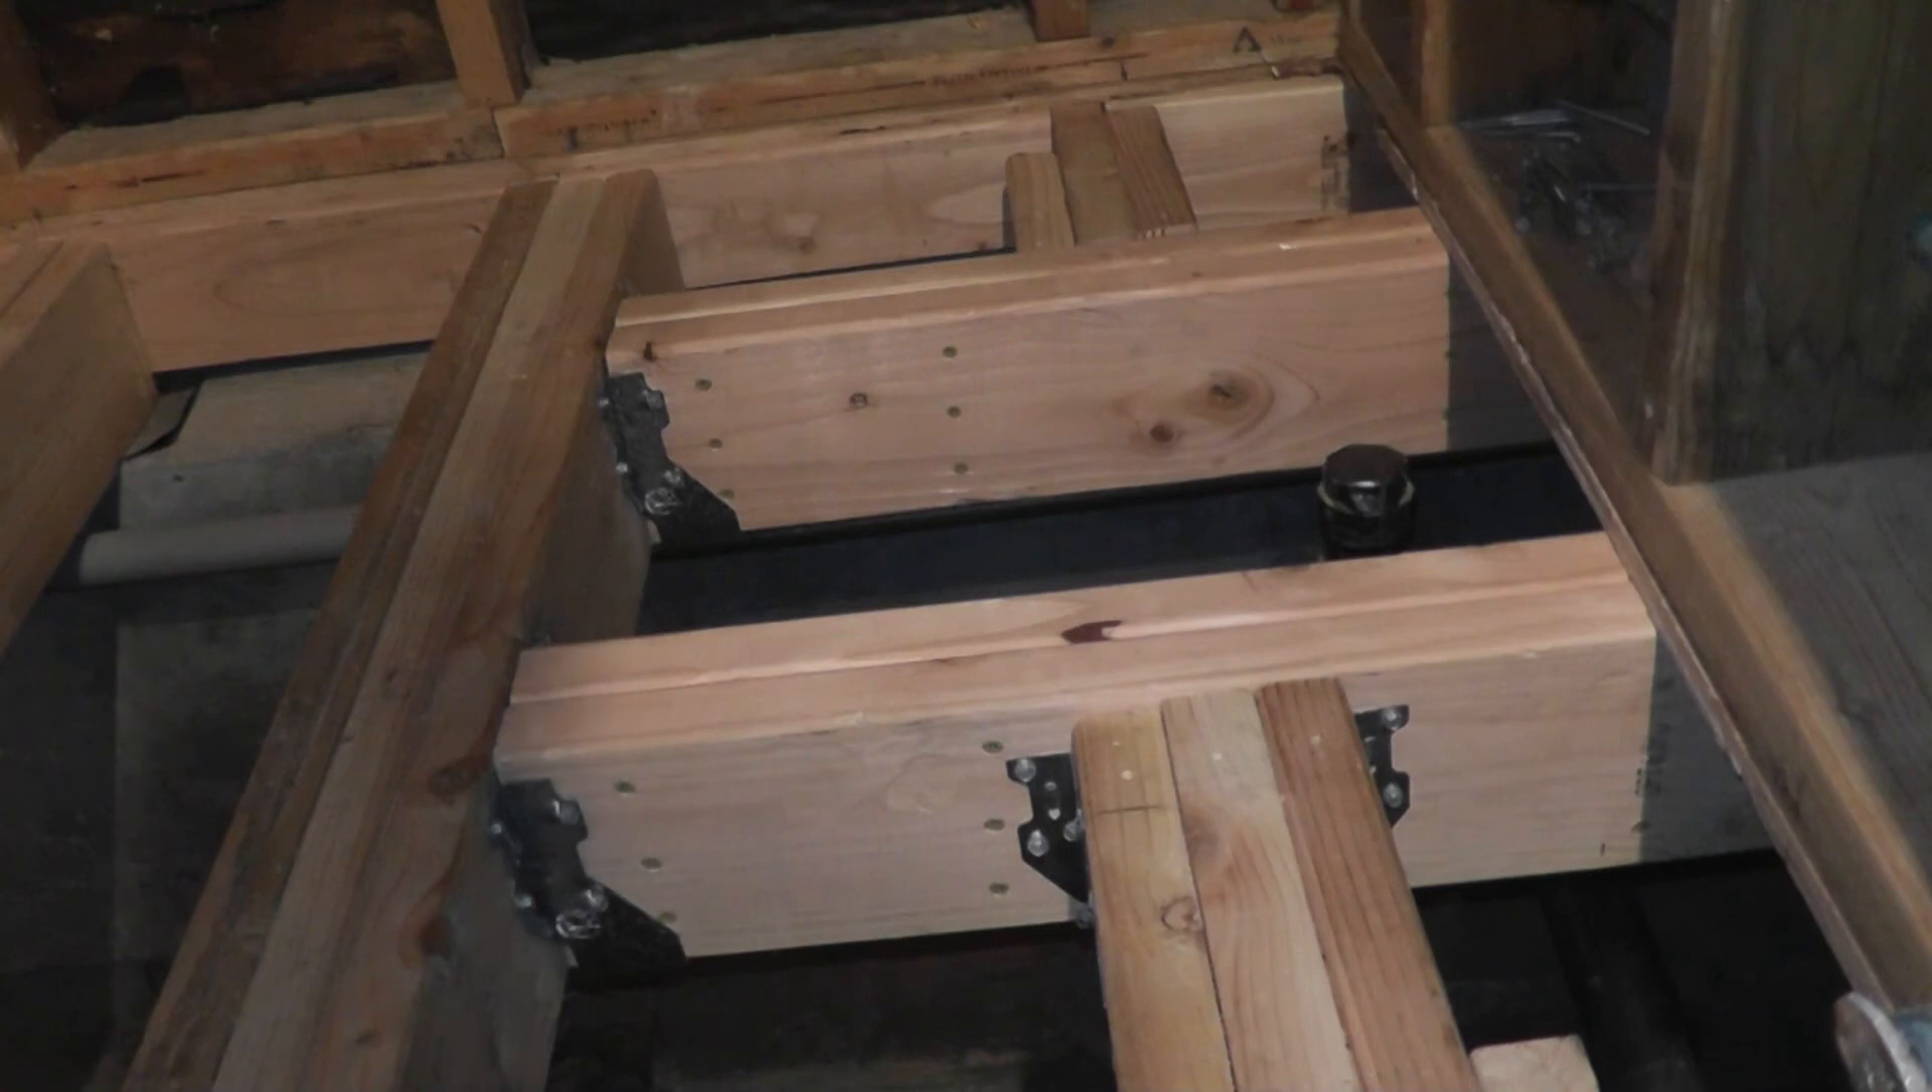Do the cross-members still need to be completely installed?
No.